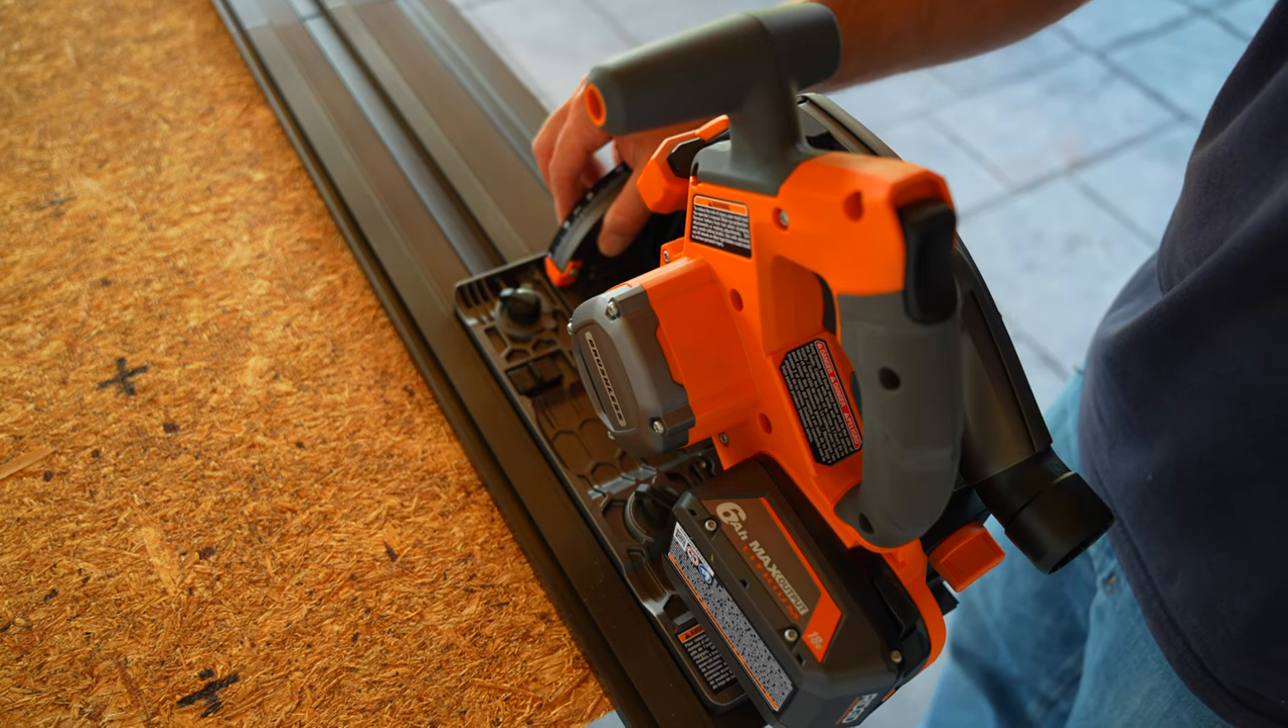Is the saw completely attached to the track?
Yes.